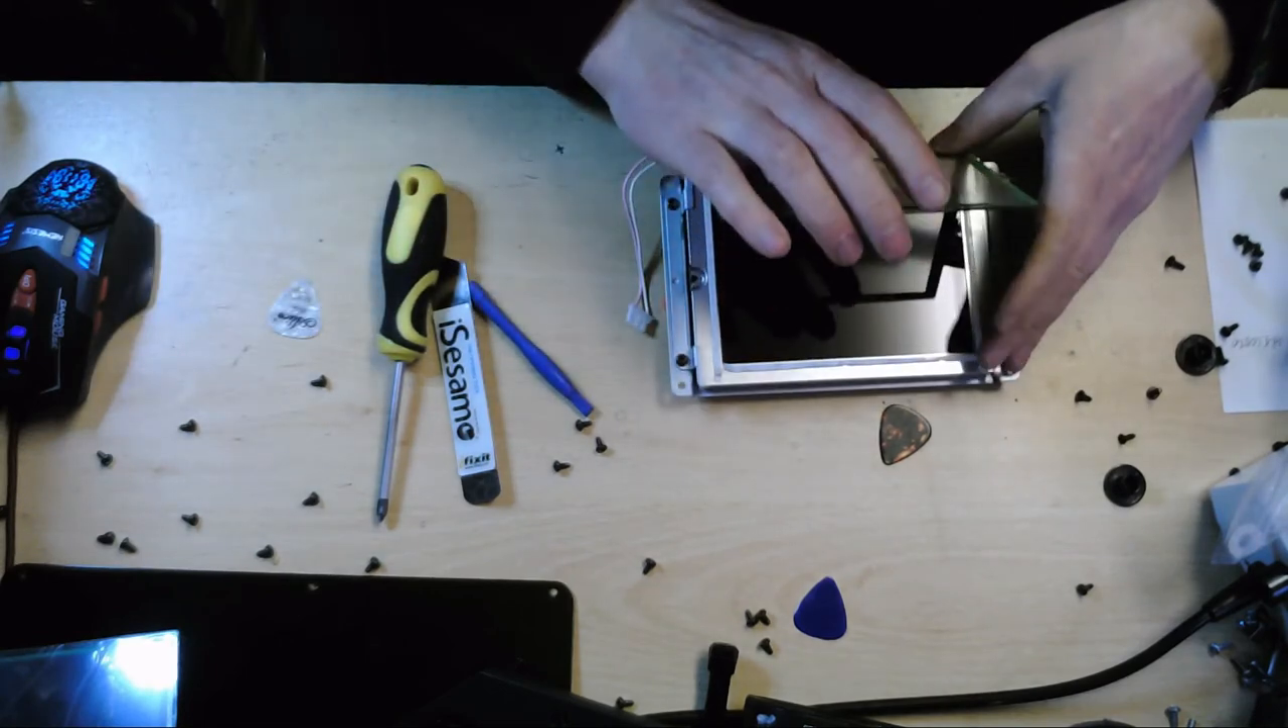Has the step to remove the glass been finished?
No.